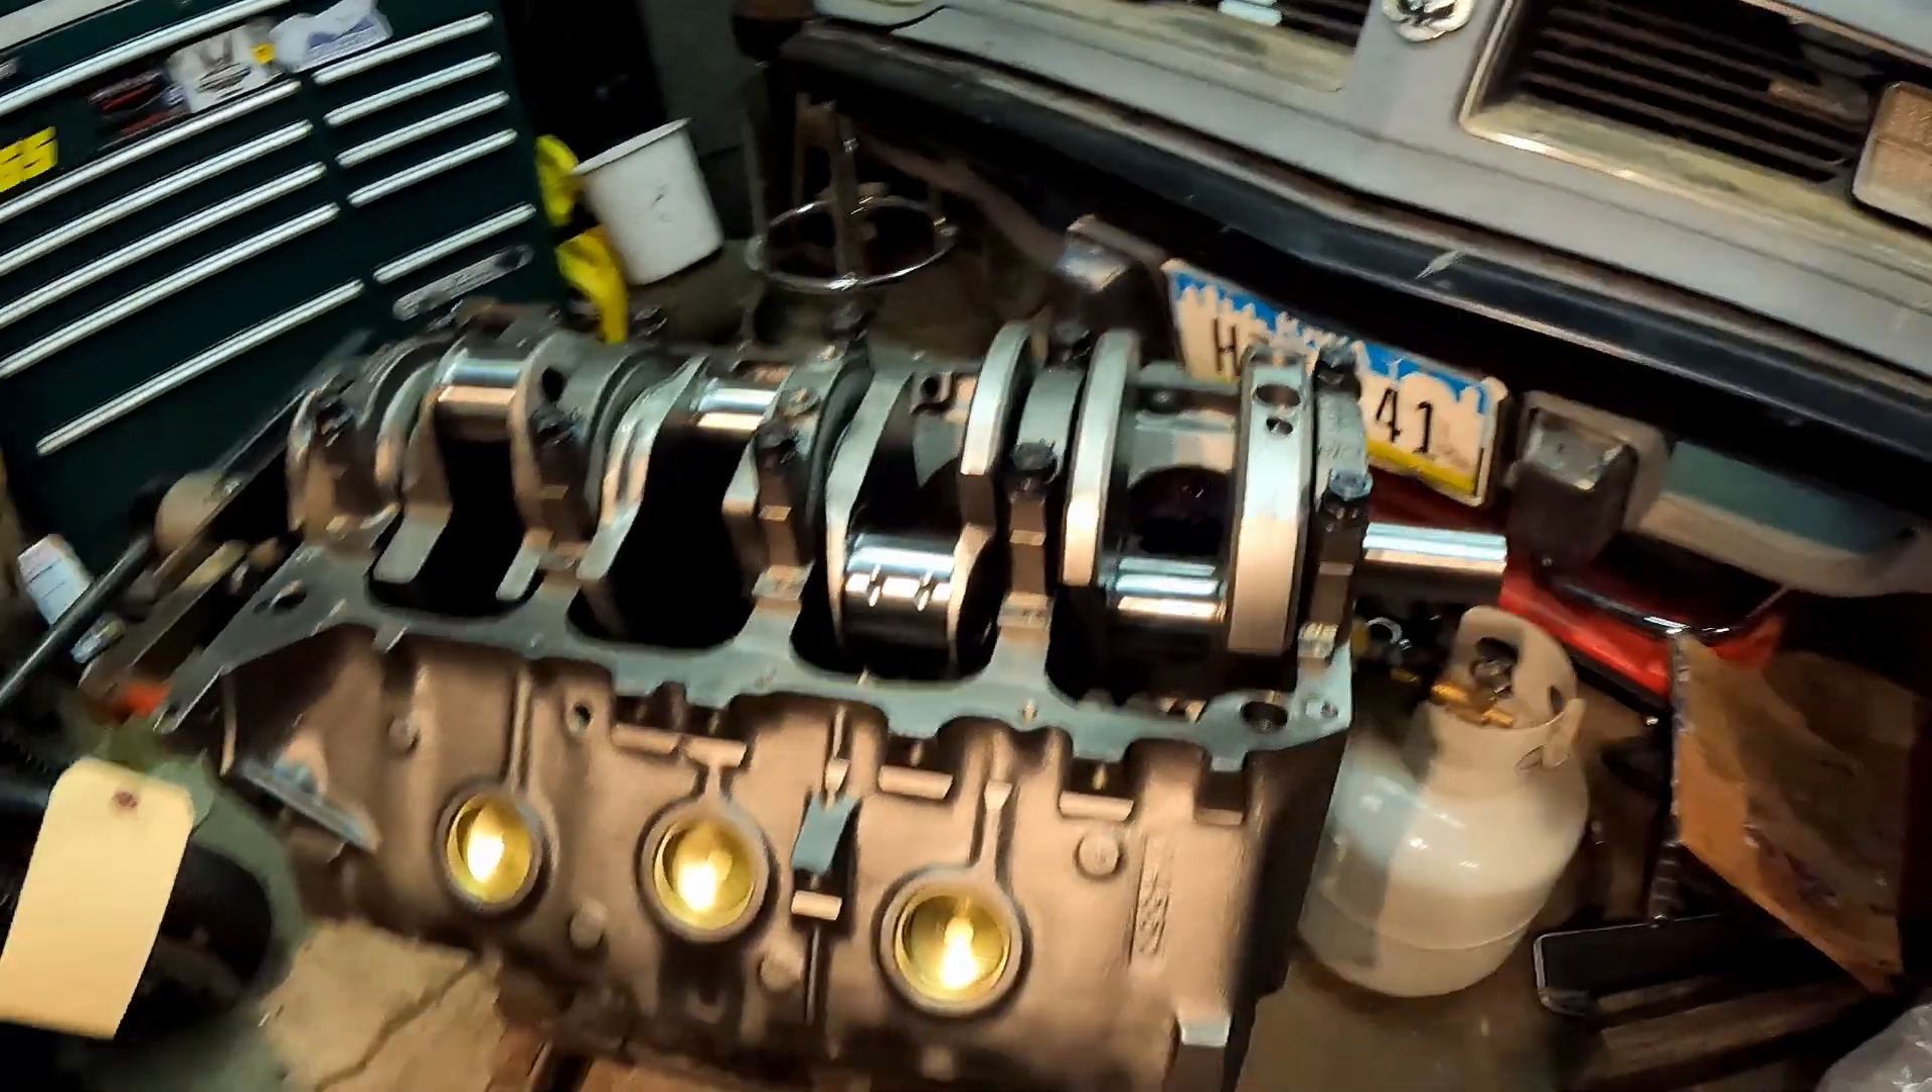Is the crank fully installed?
Yes.